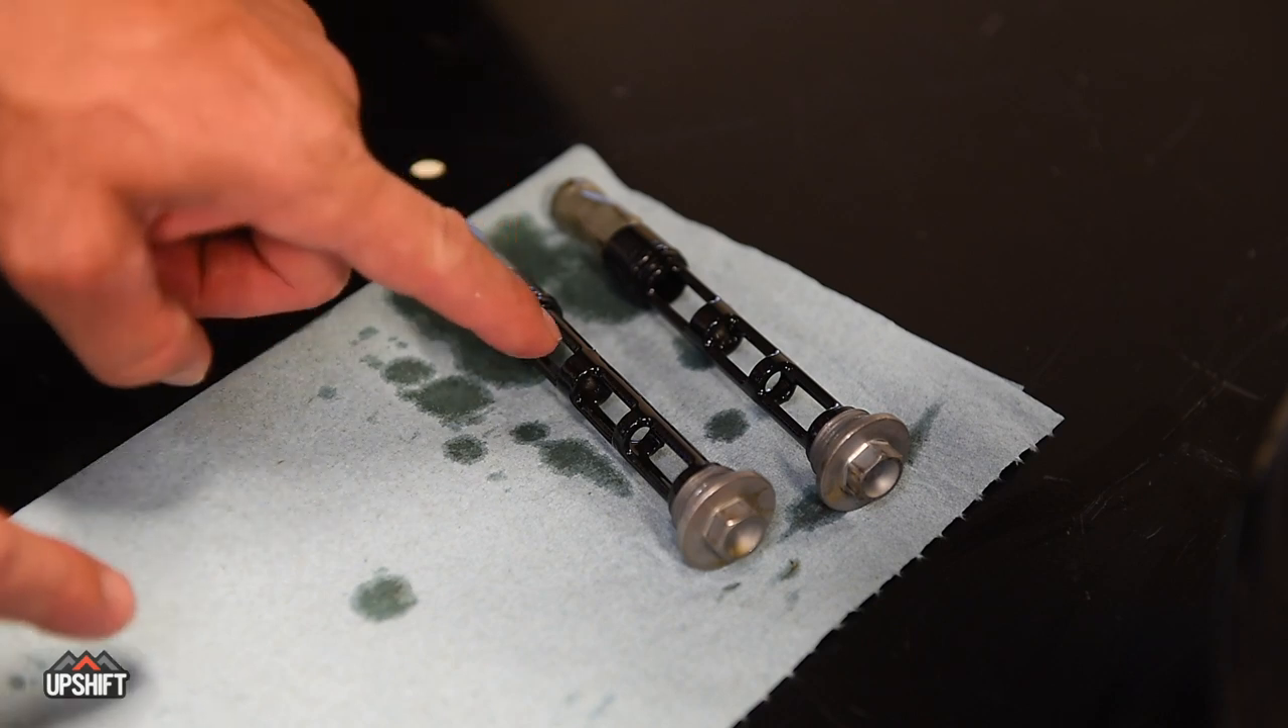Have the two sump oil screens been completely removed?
Yes.